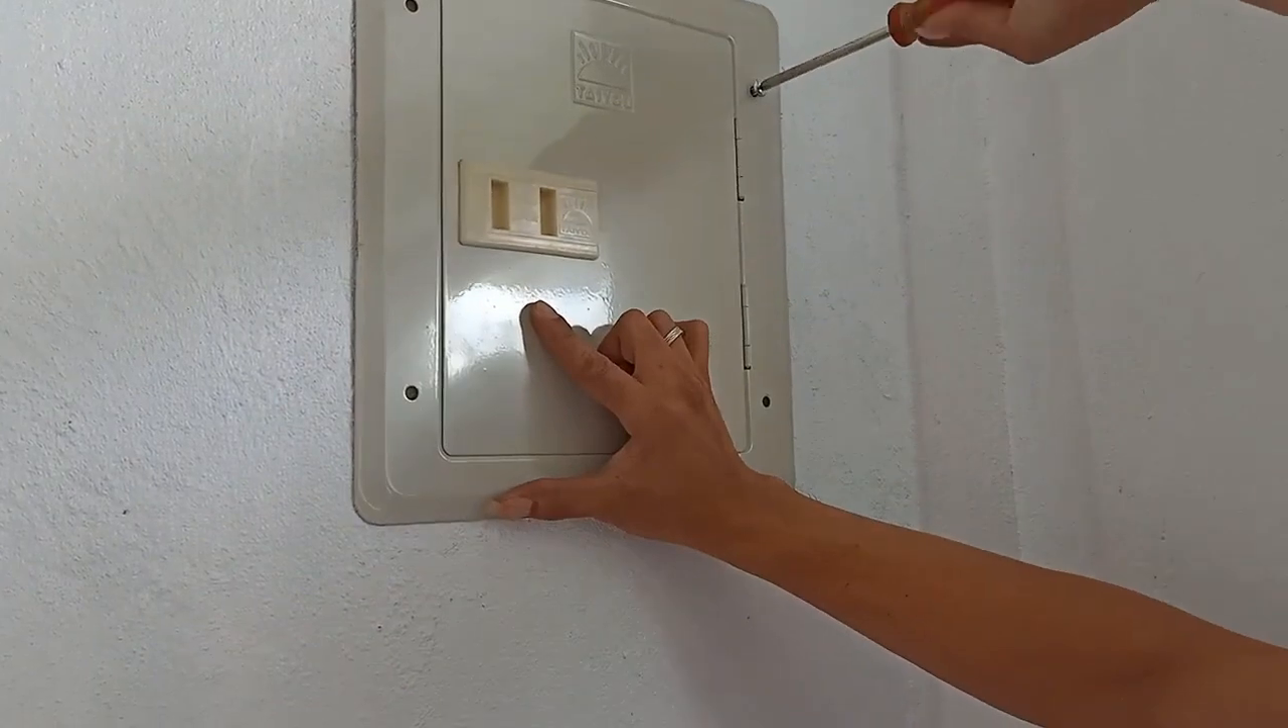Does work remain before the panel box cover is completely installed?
Yes.